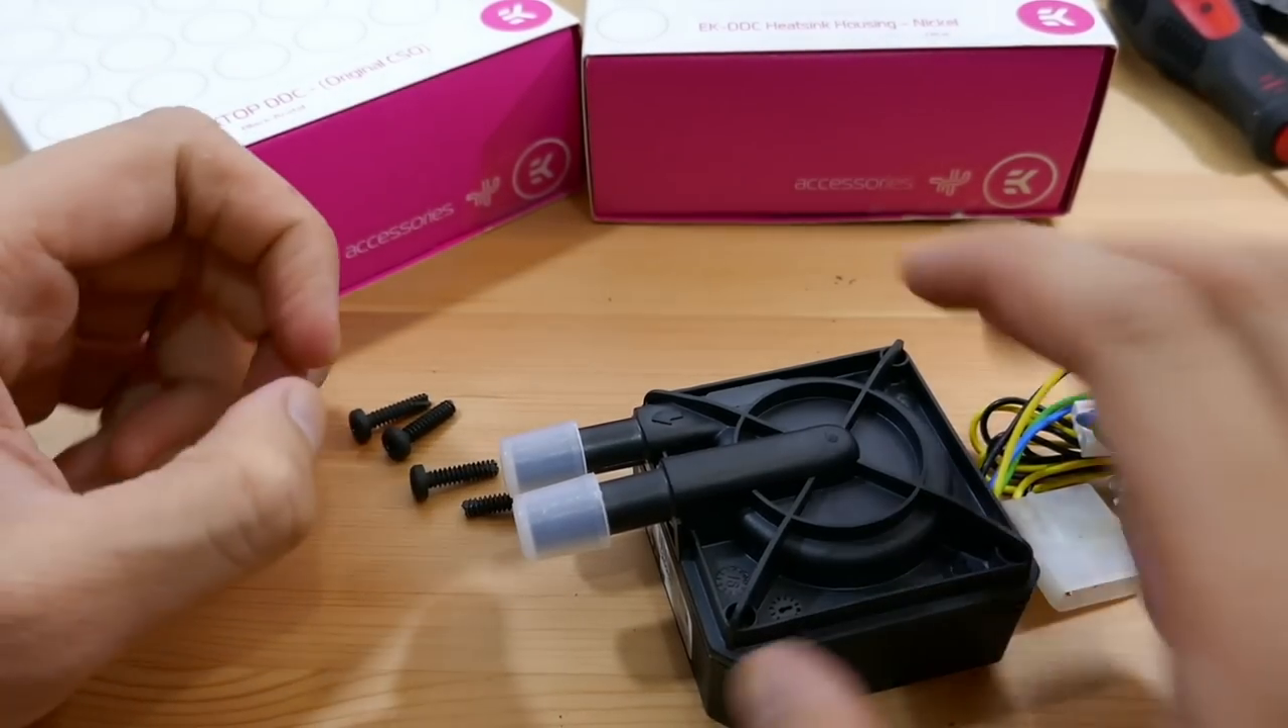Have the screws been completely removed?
Yes.